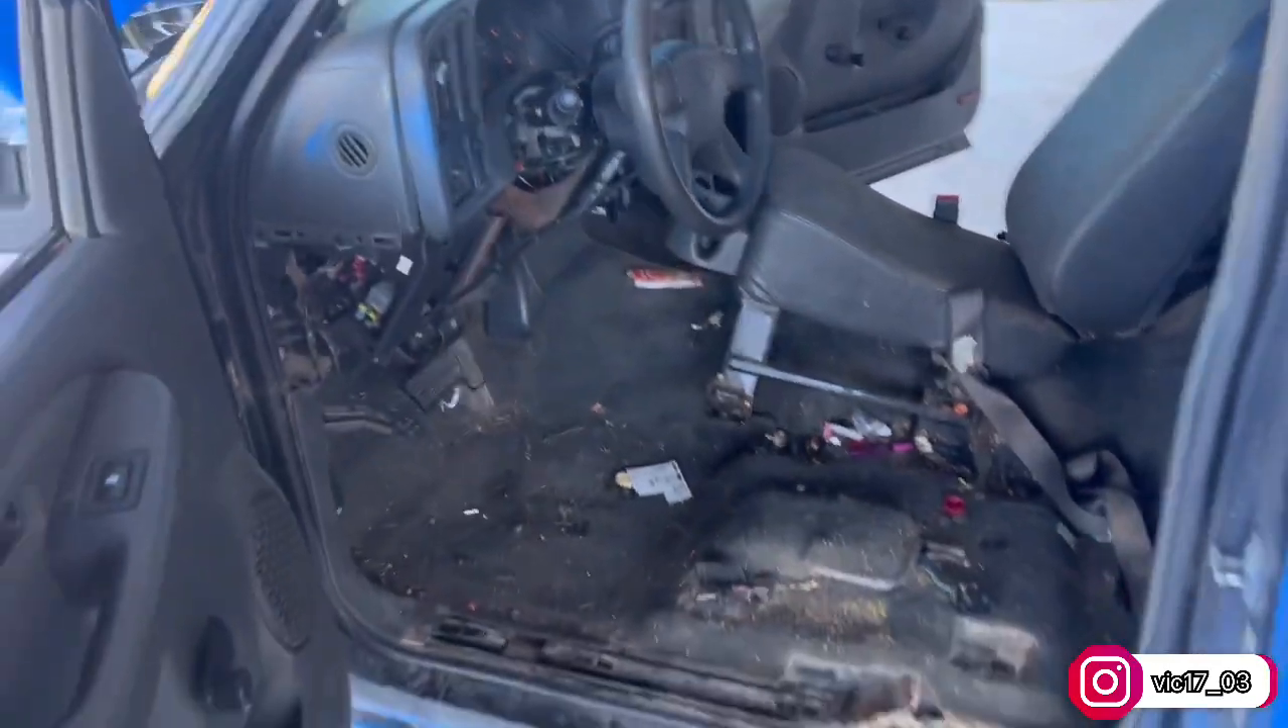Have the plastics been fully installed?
No.